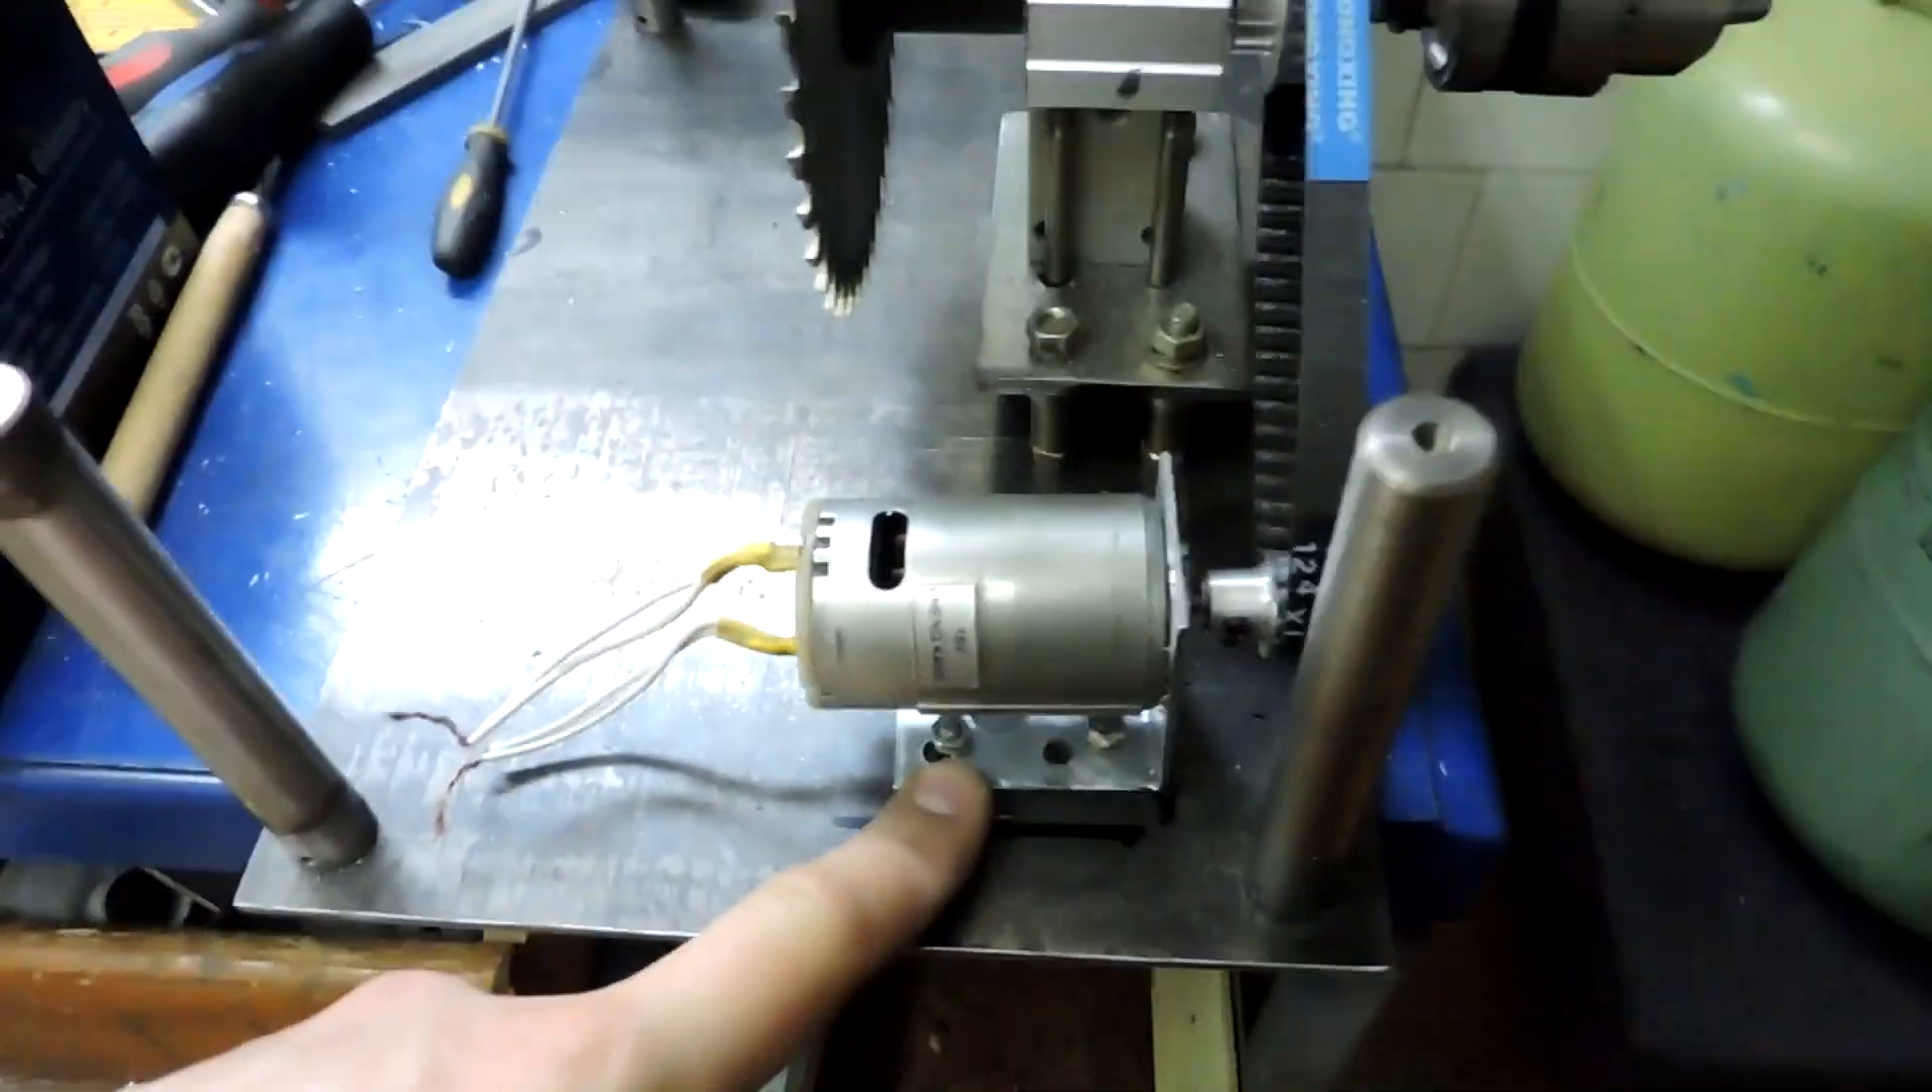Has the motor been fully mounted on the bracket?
Yes.